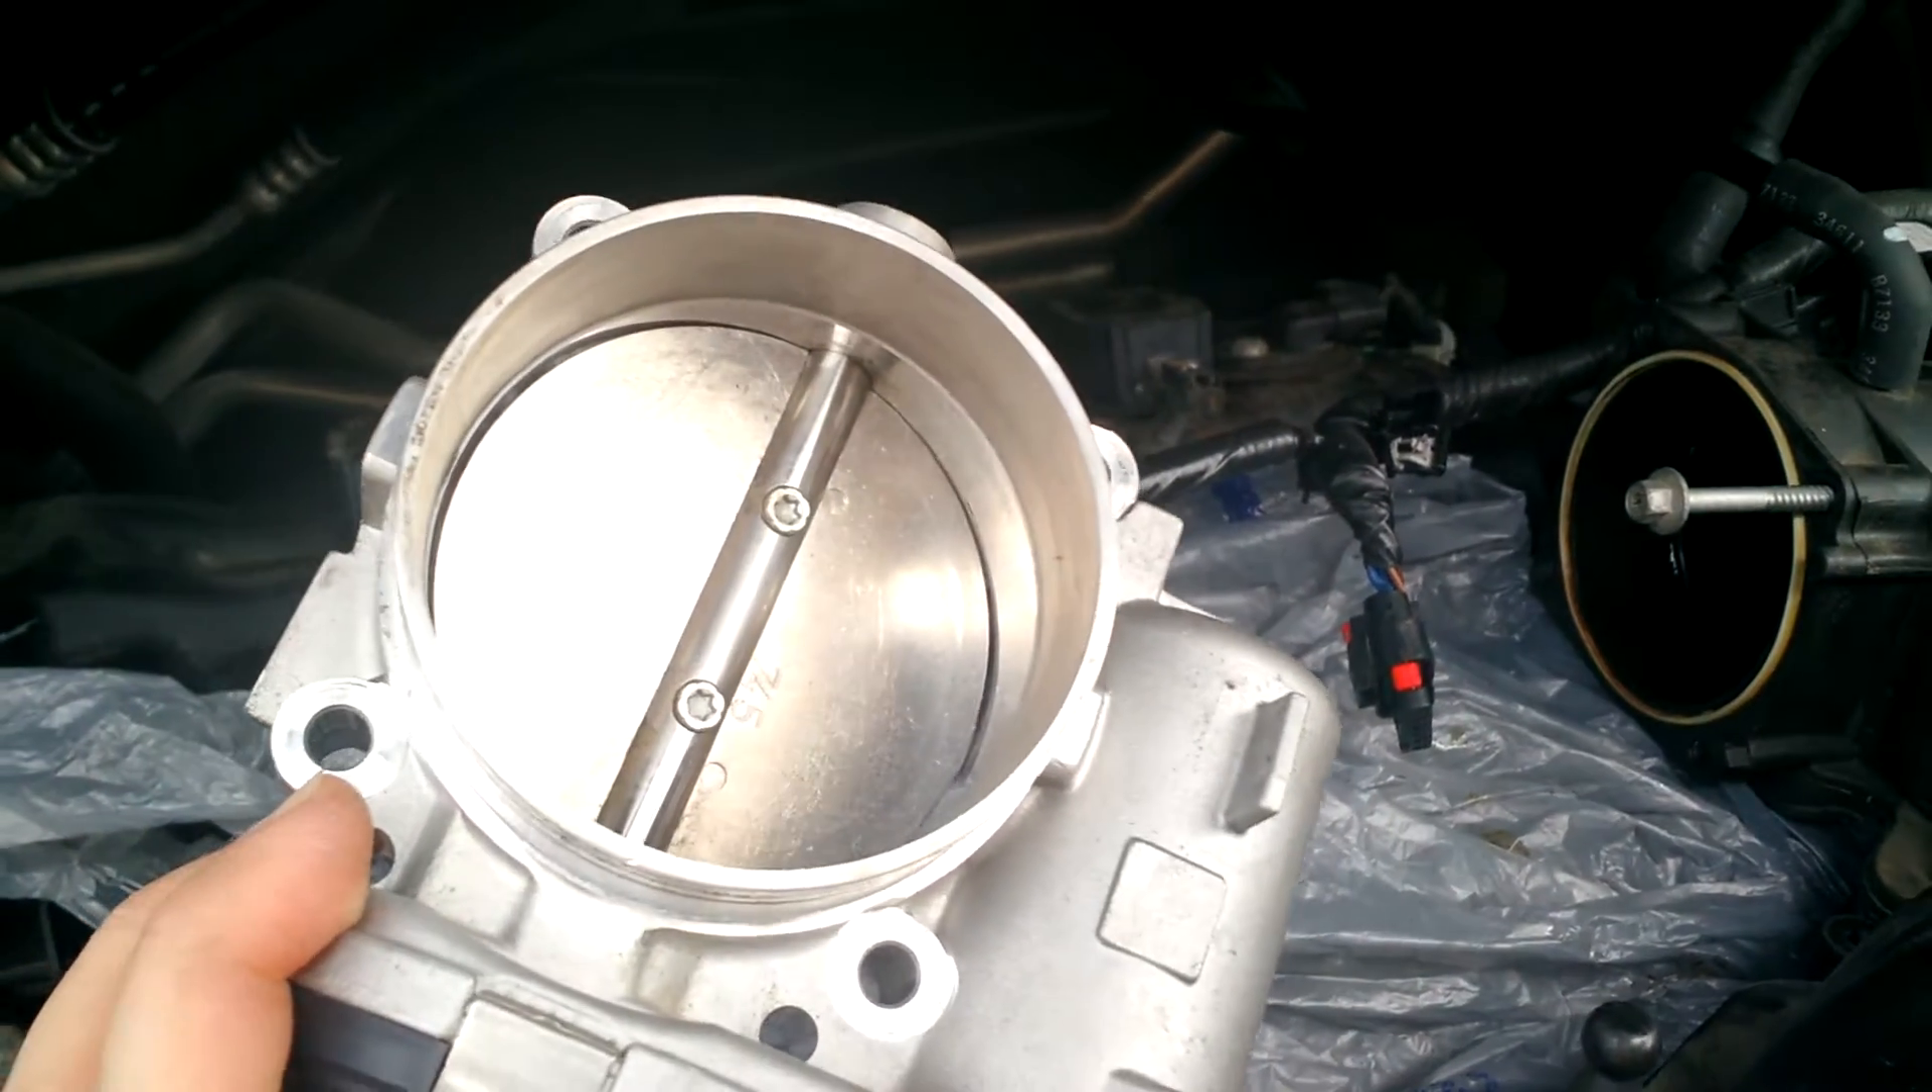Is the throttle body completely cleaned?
Yes.